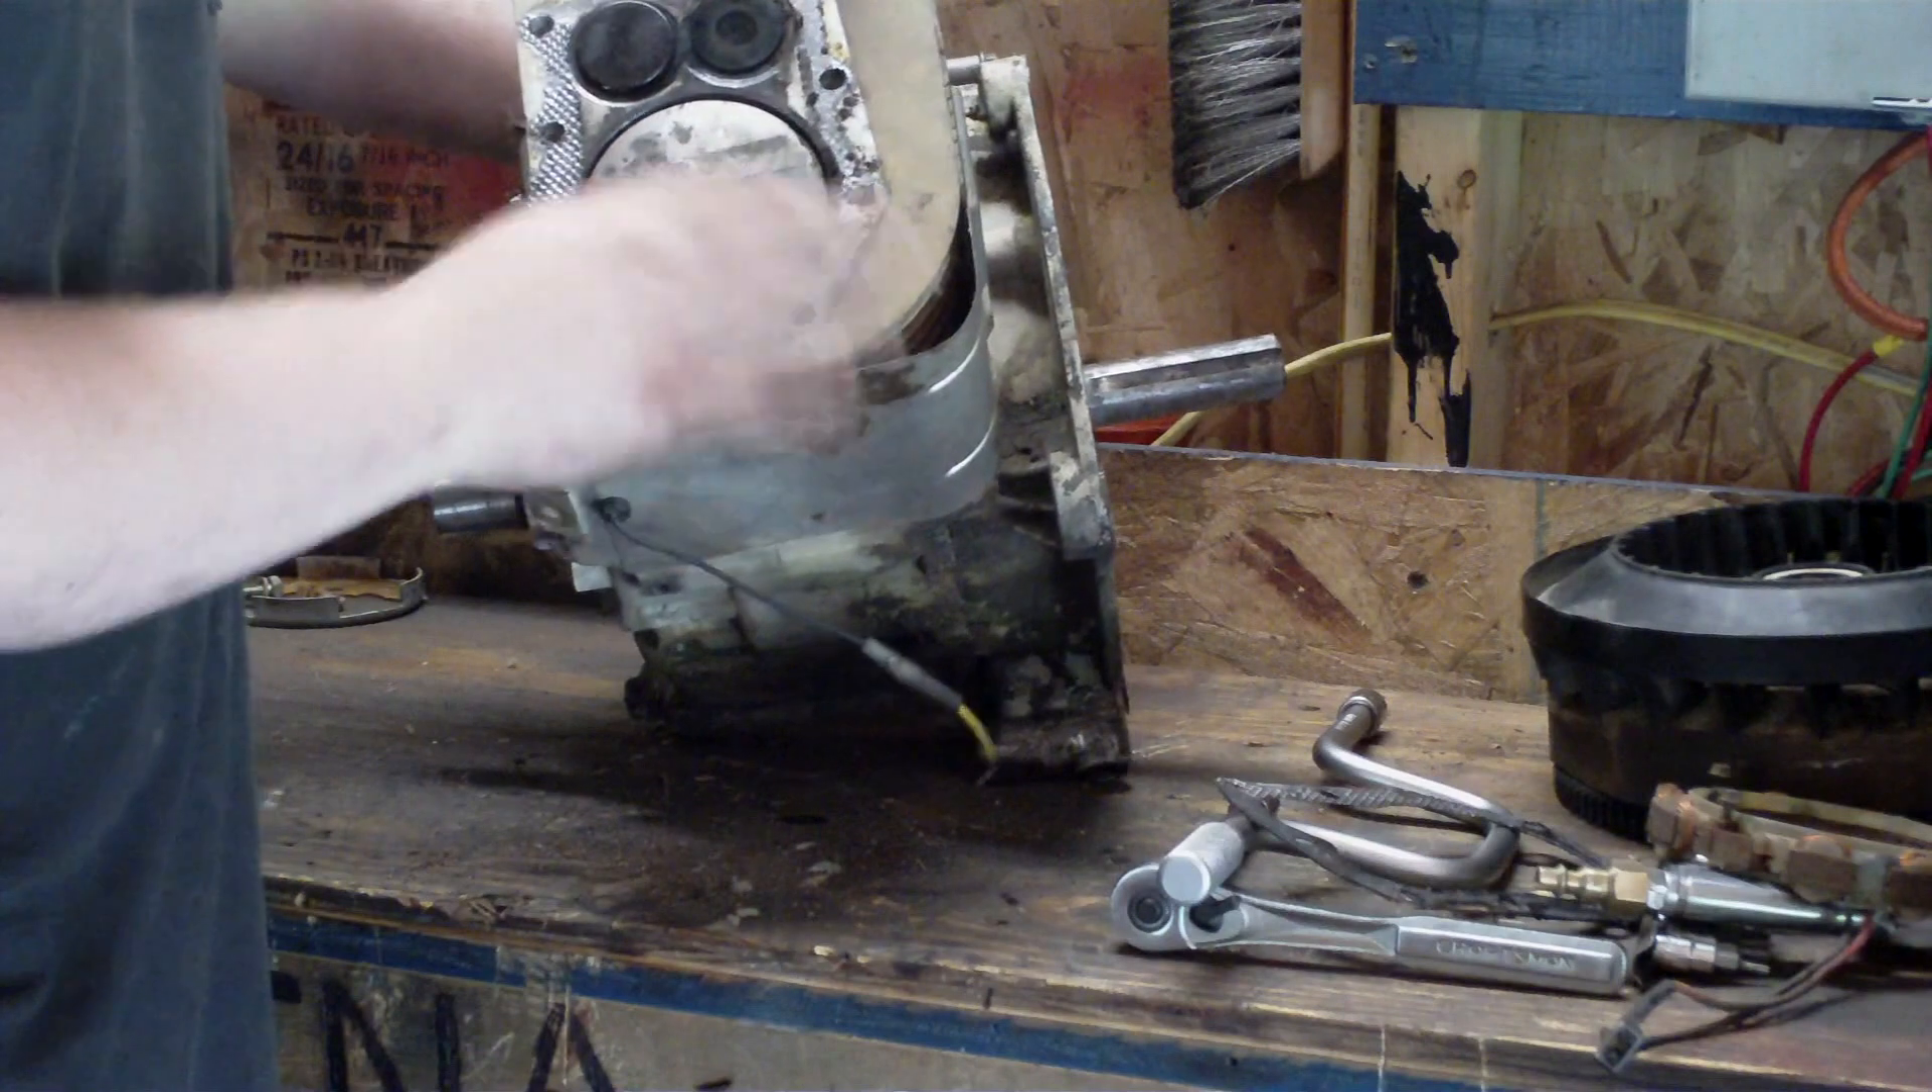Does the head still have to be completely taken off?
No.